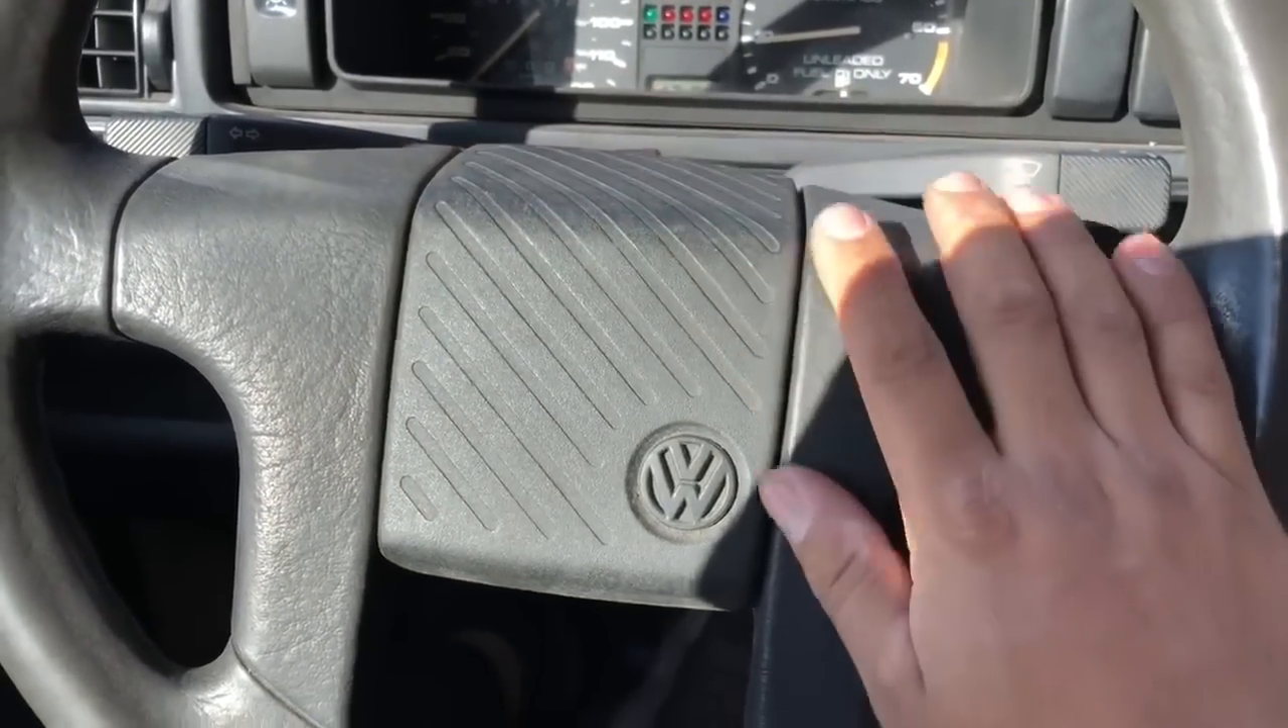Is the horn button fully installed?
Yes.